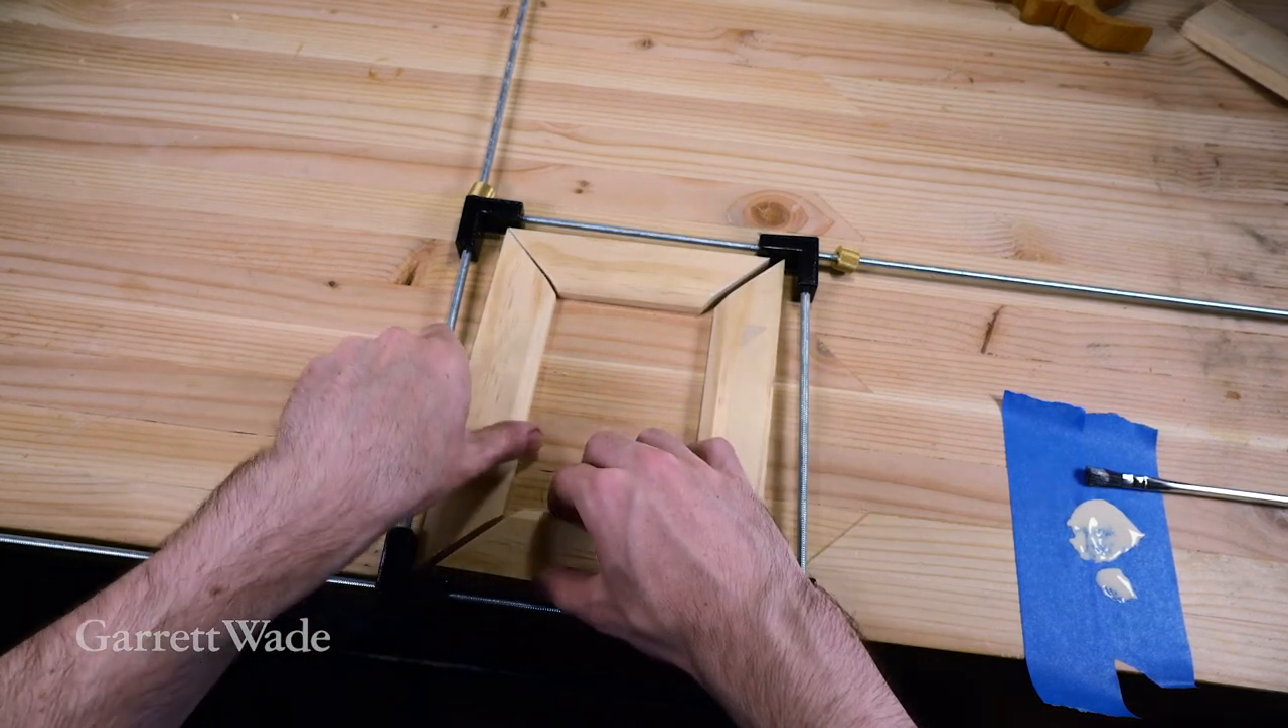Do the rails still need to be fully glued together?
Yes.